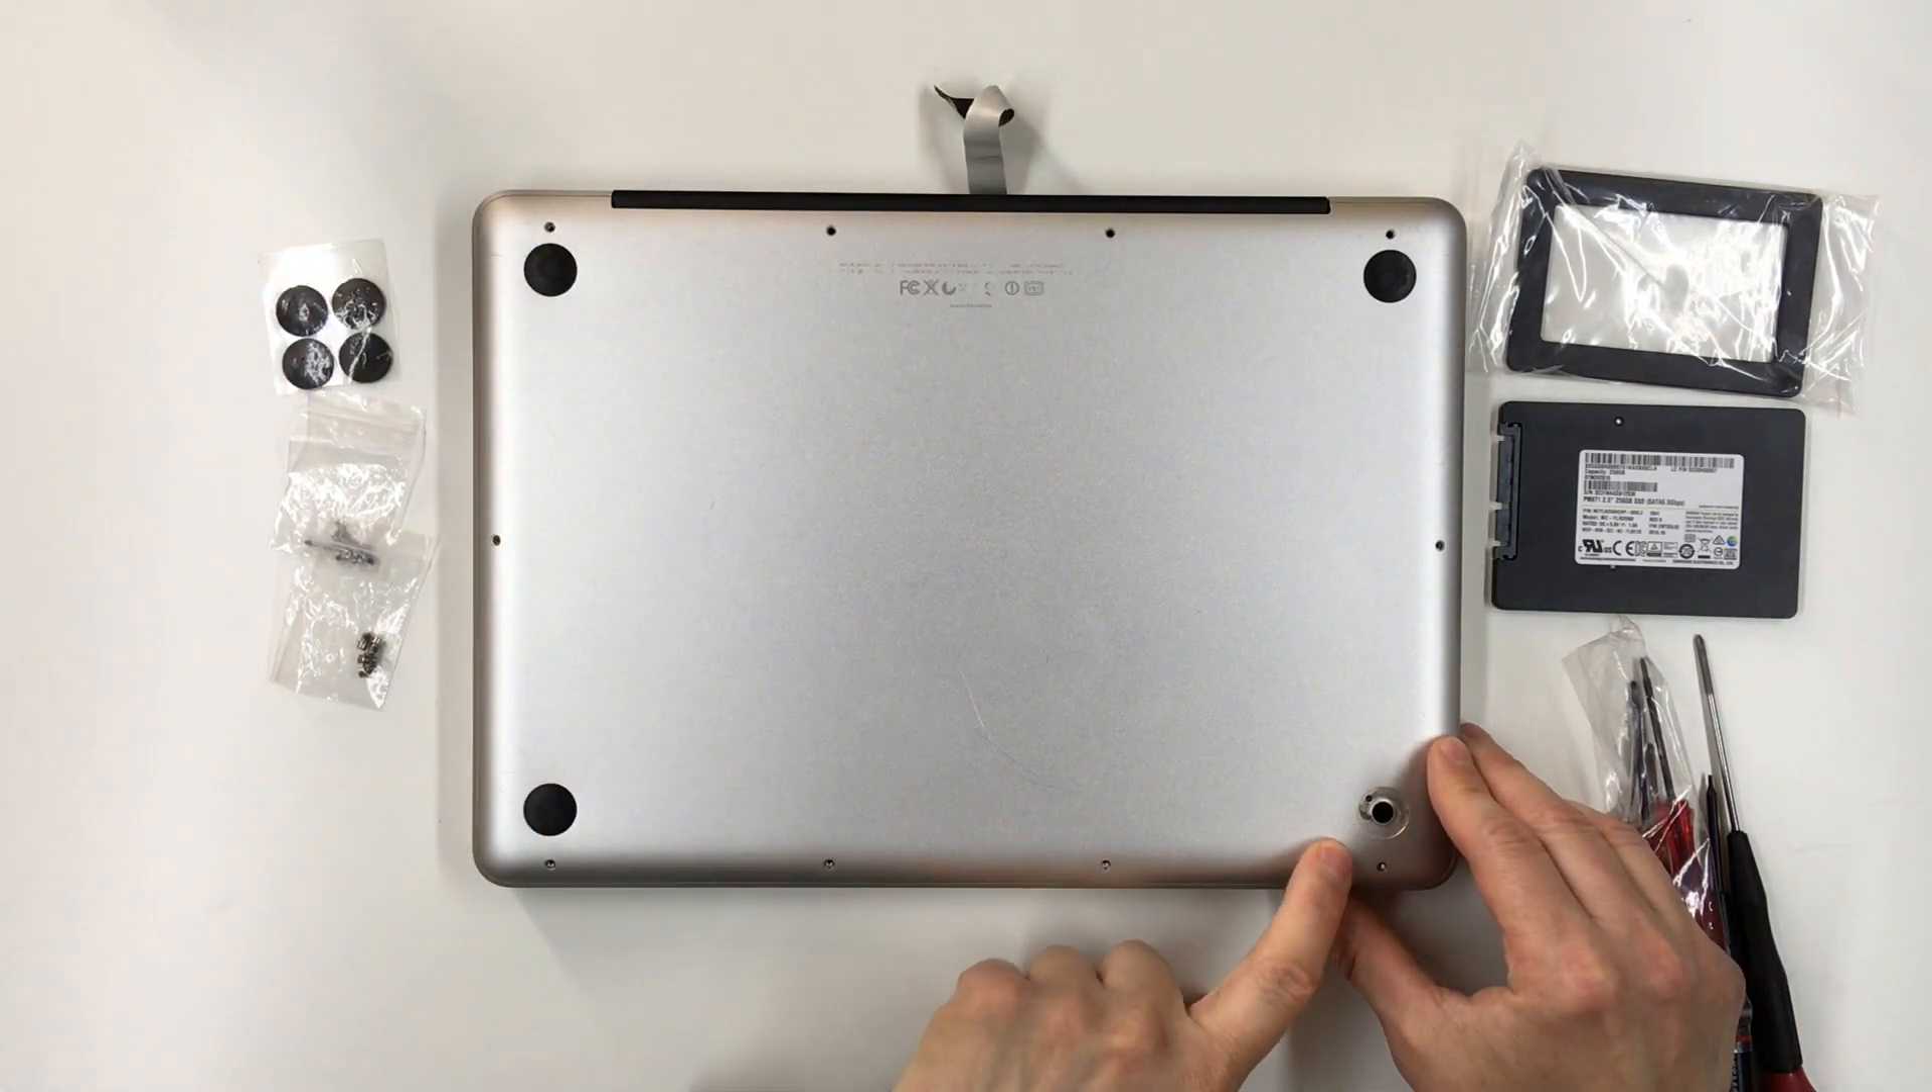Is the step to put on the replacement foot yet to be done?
Yes.